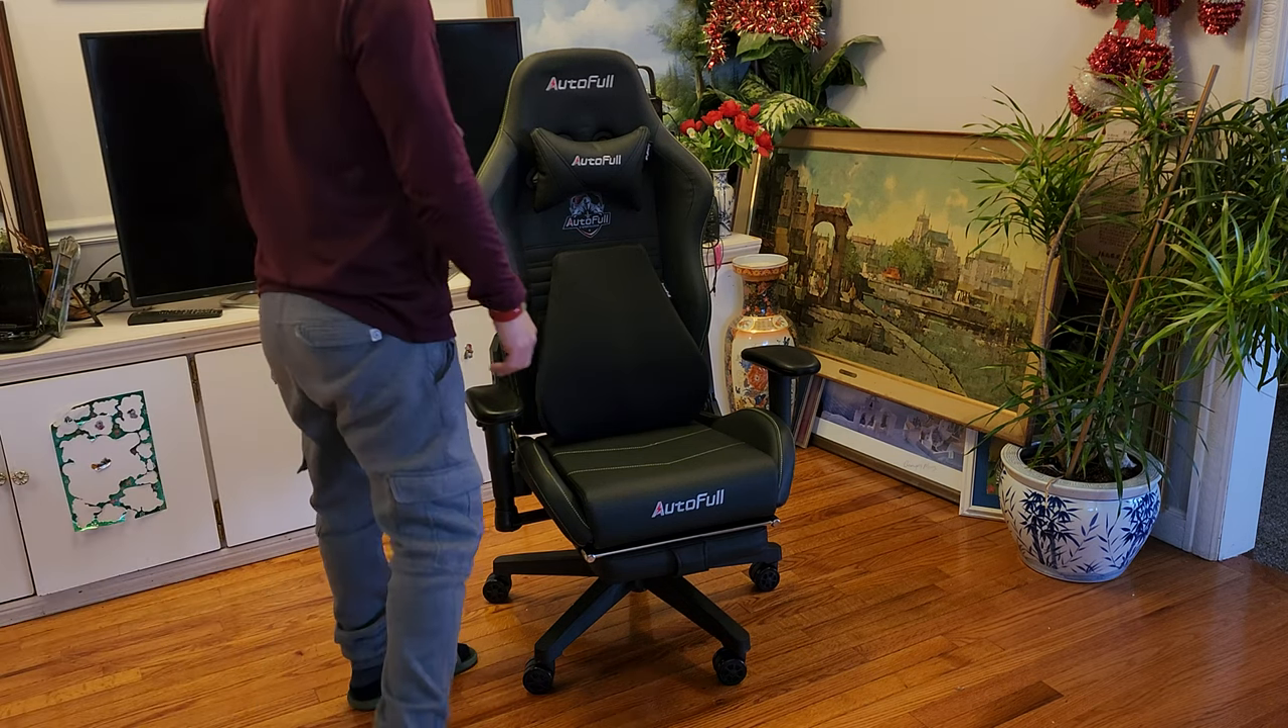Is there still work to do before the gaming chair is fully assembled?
No.